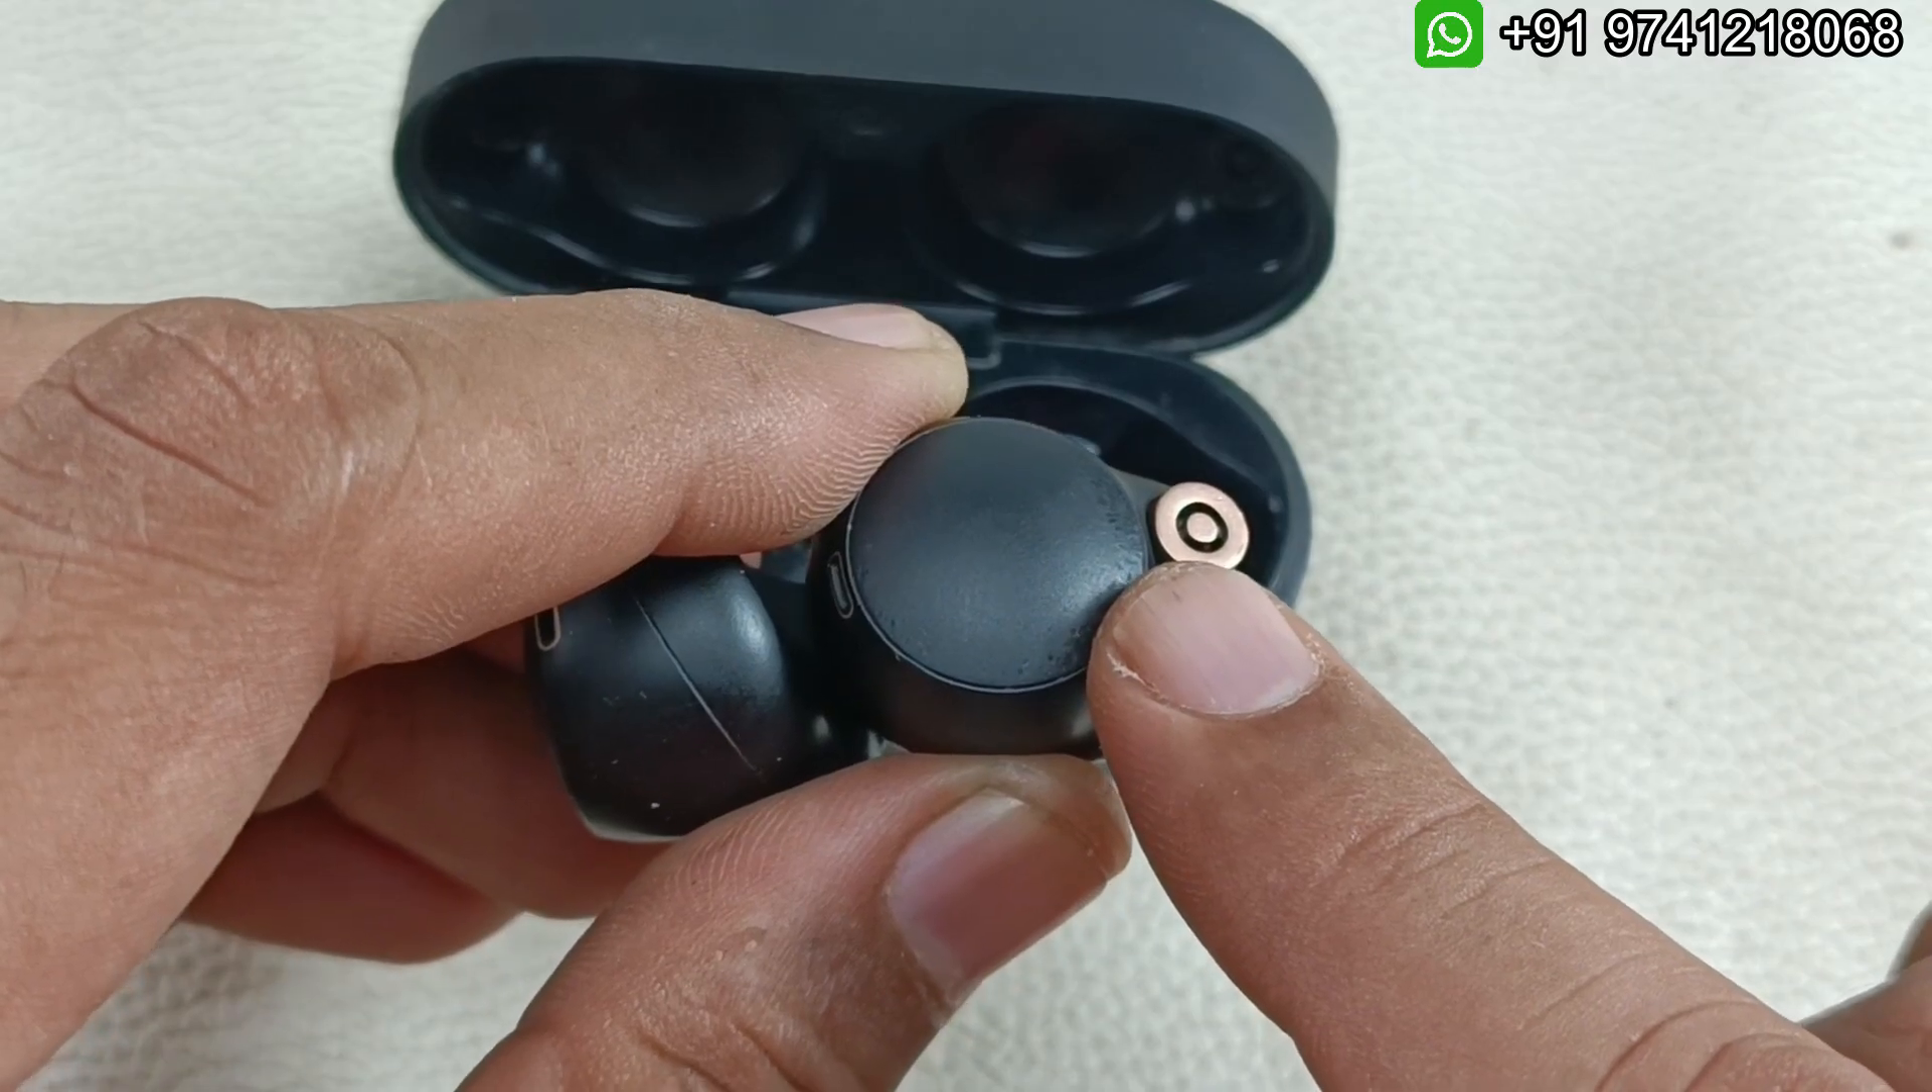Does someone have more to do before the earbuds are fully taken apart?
Yes.